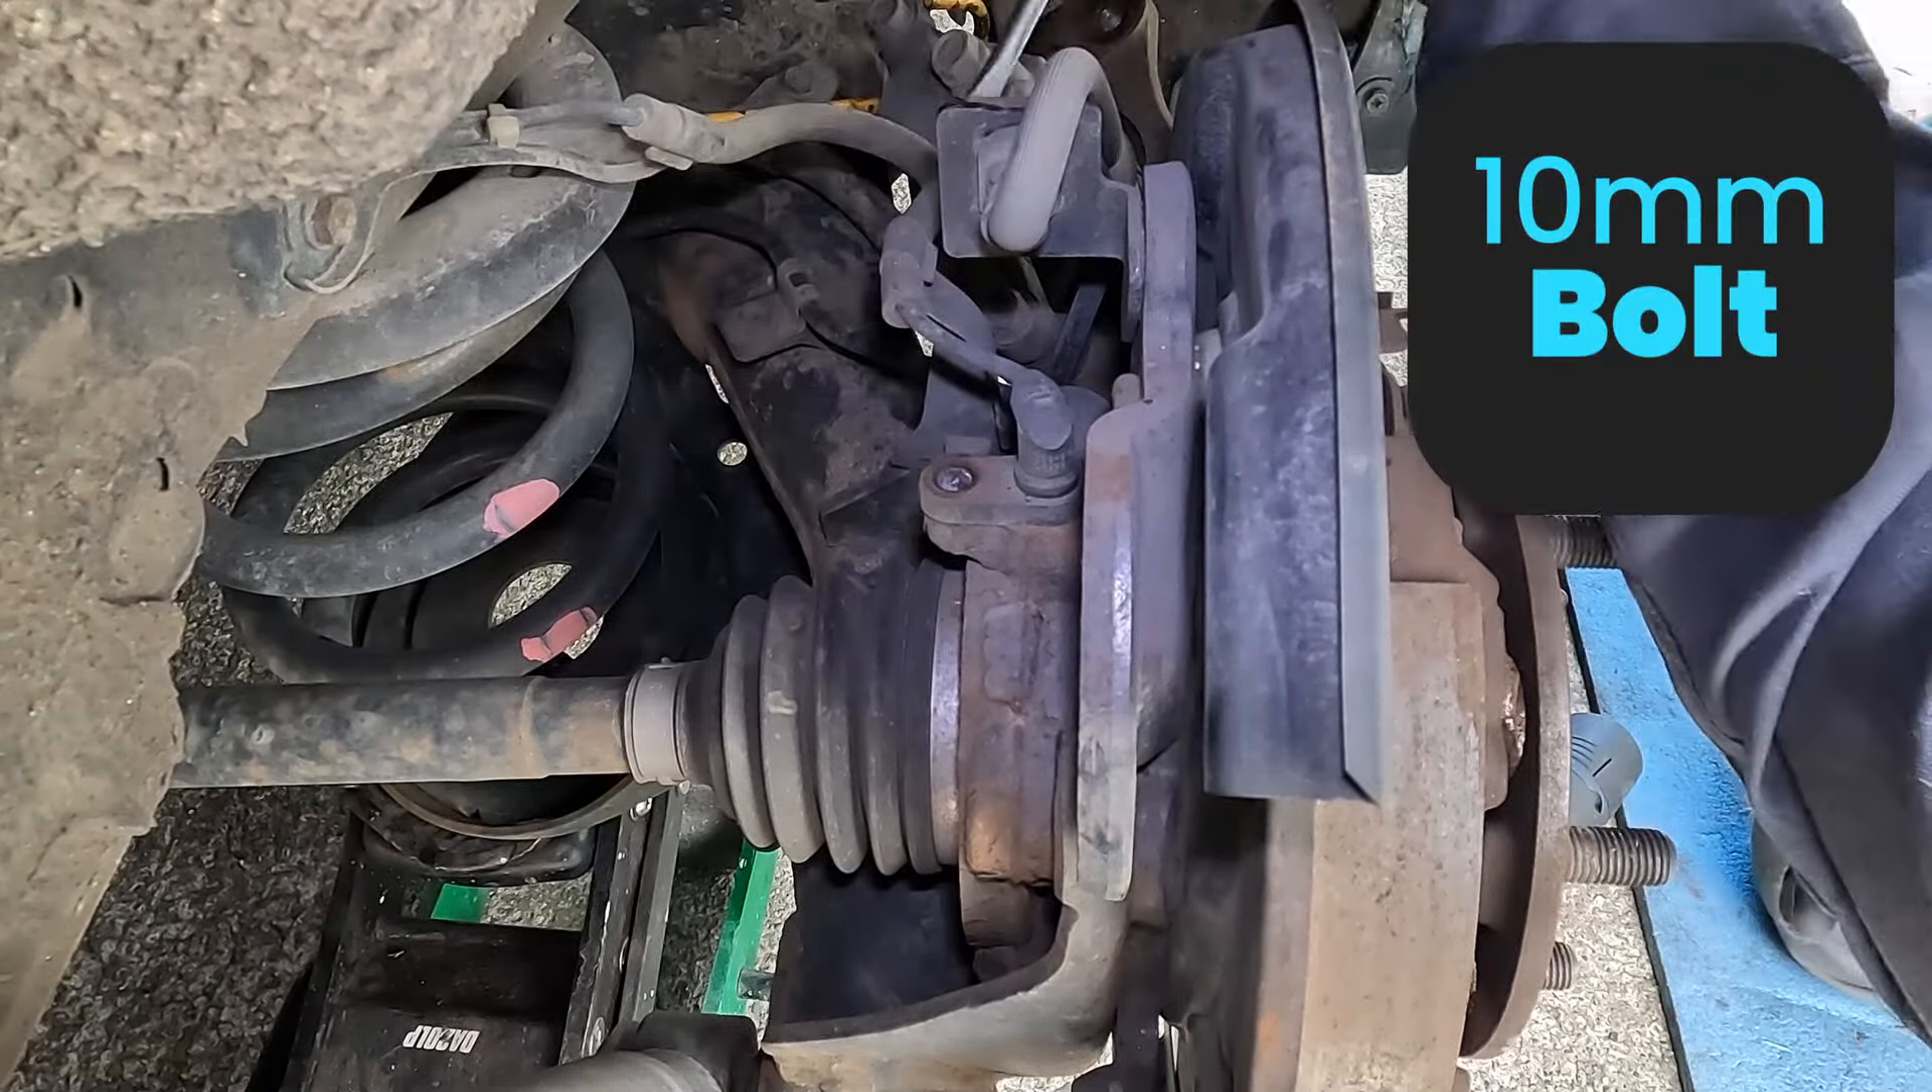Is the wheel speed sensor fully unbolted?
No.